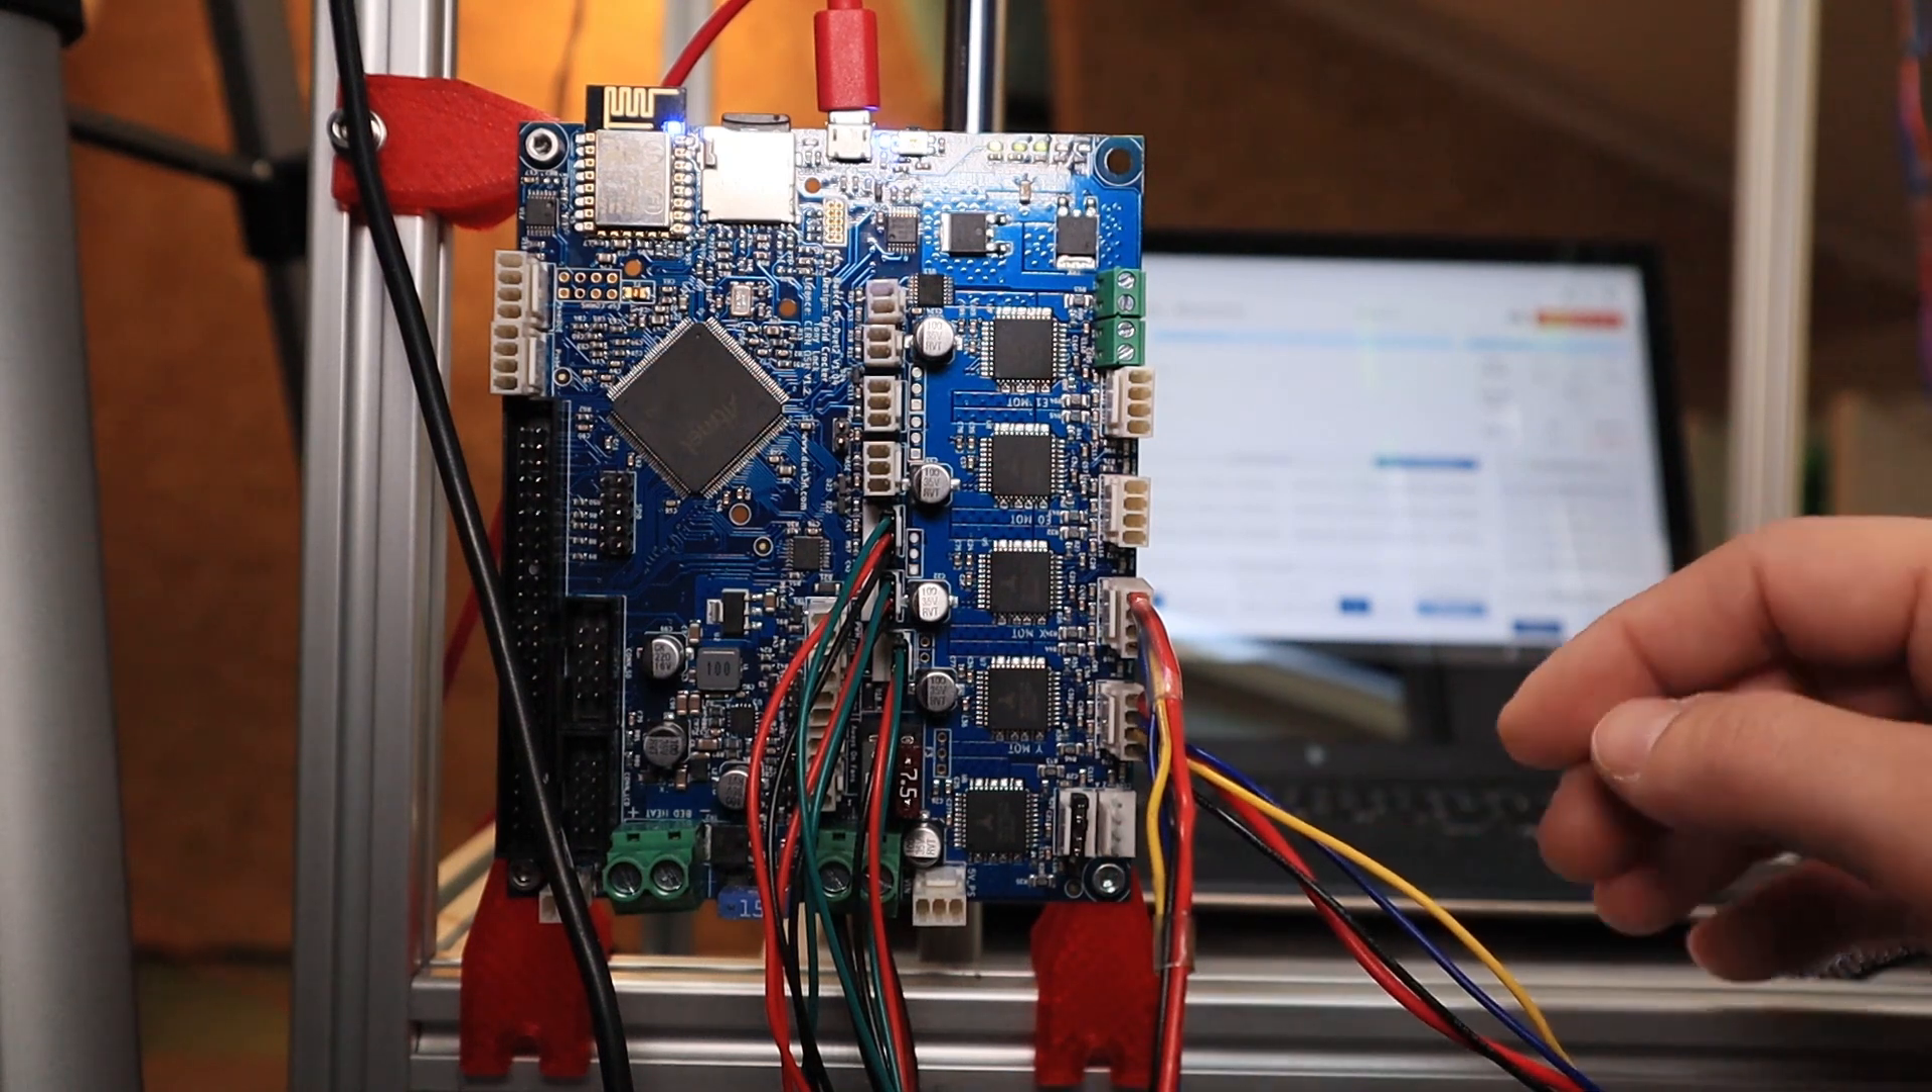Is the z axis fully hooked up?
No.